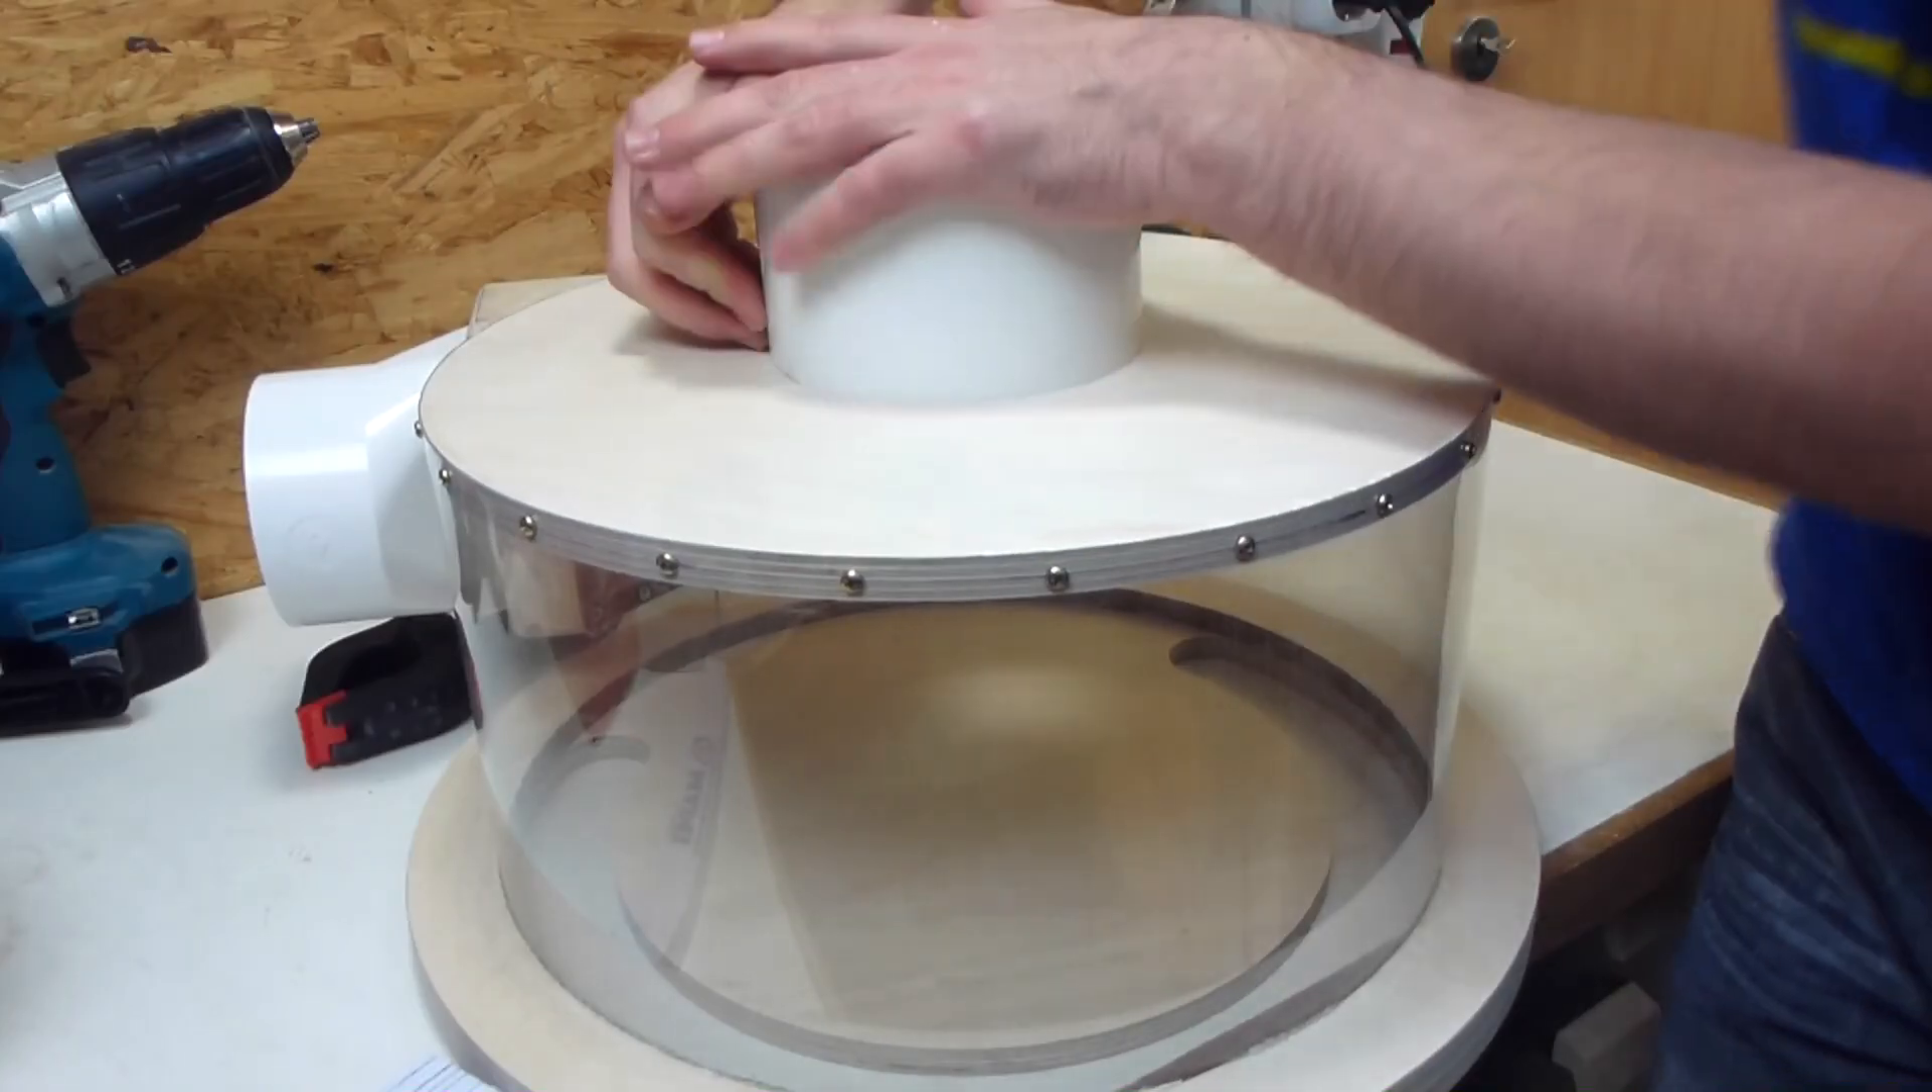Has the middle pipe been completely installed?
No.